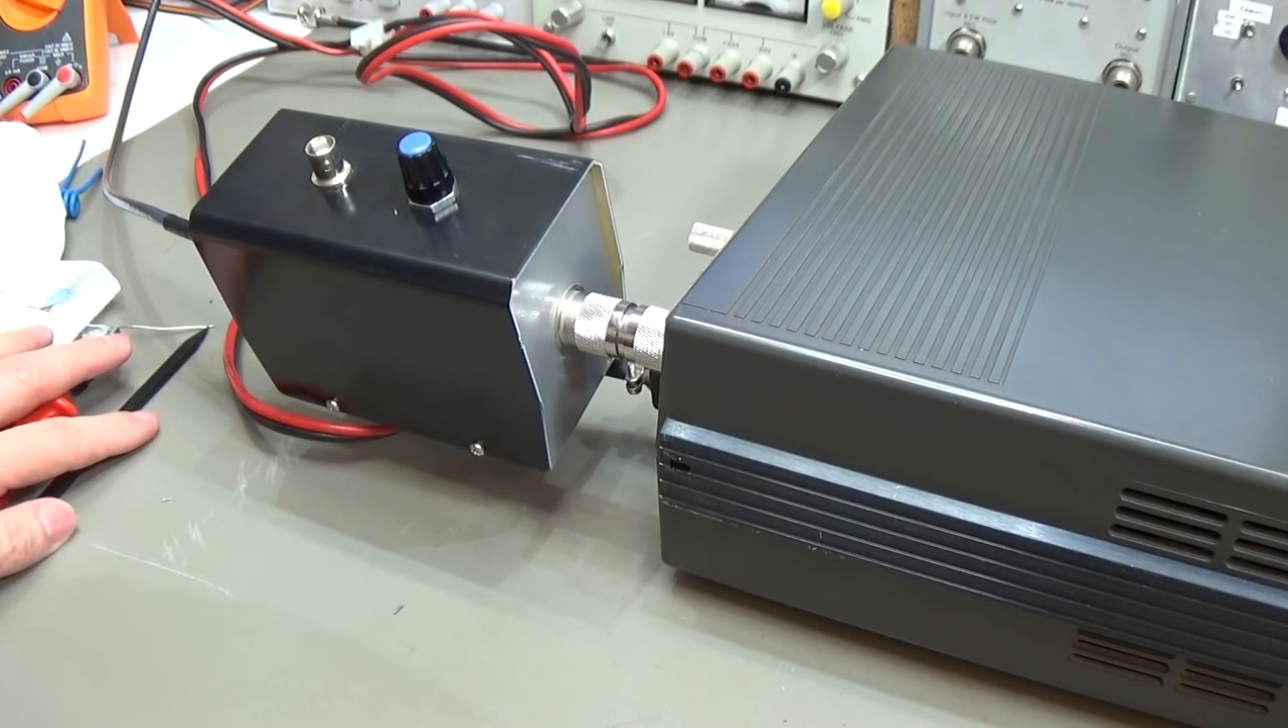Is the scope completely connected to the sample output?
No.